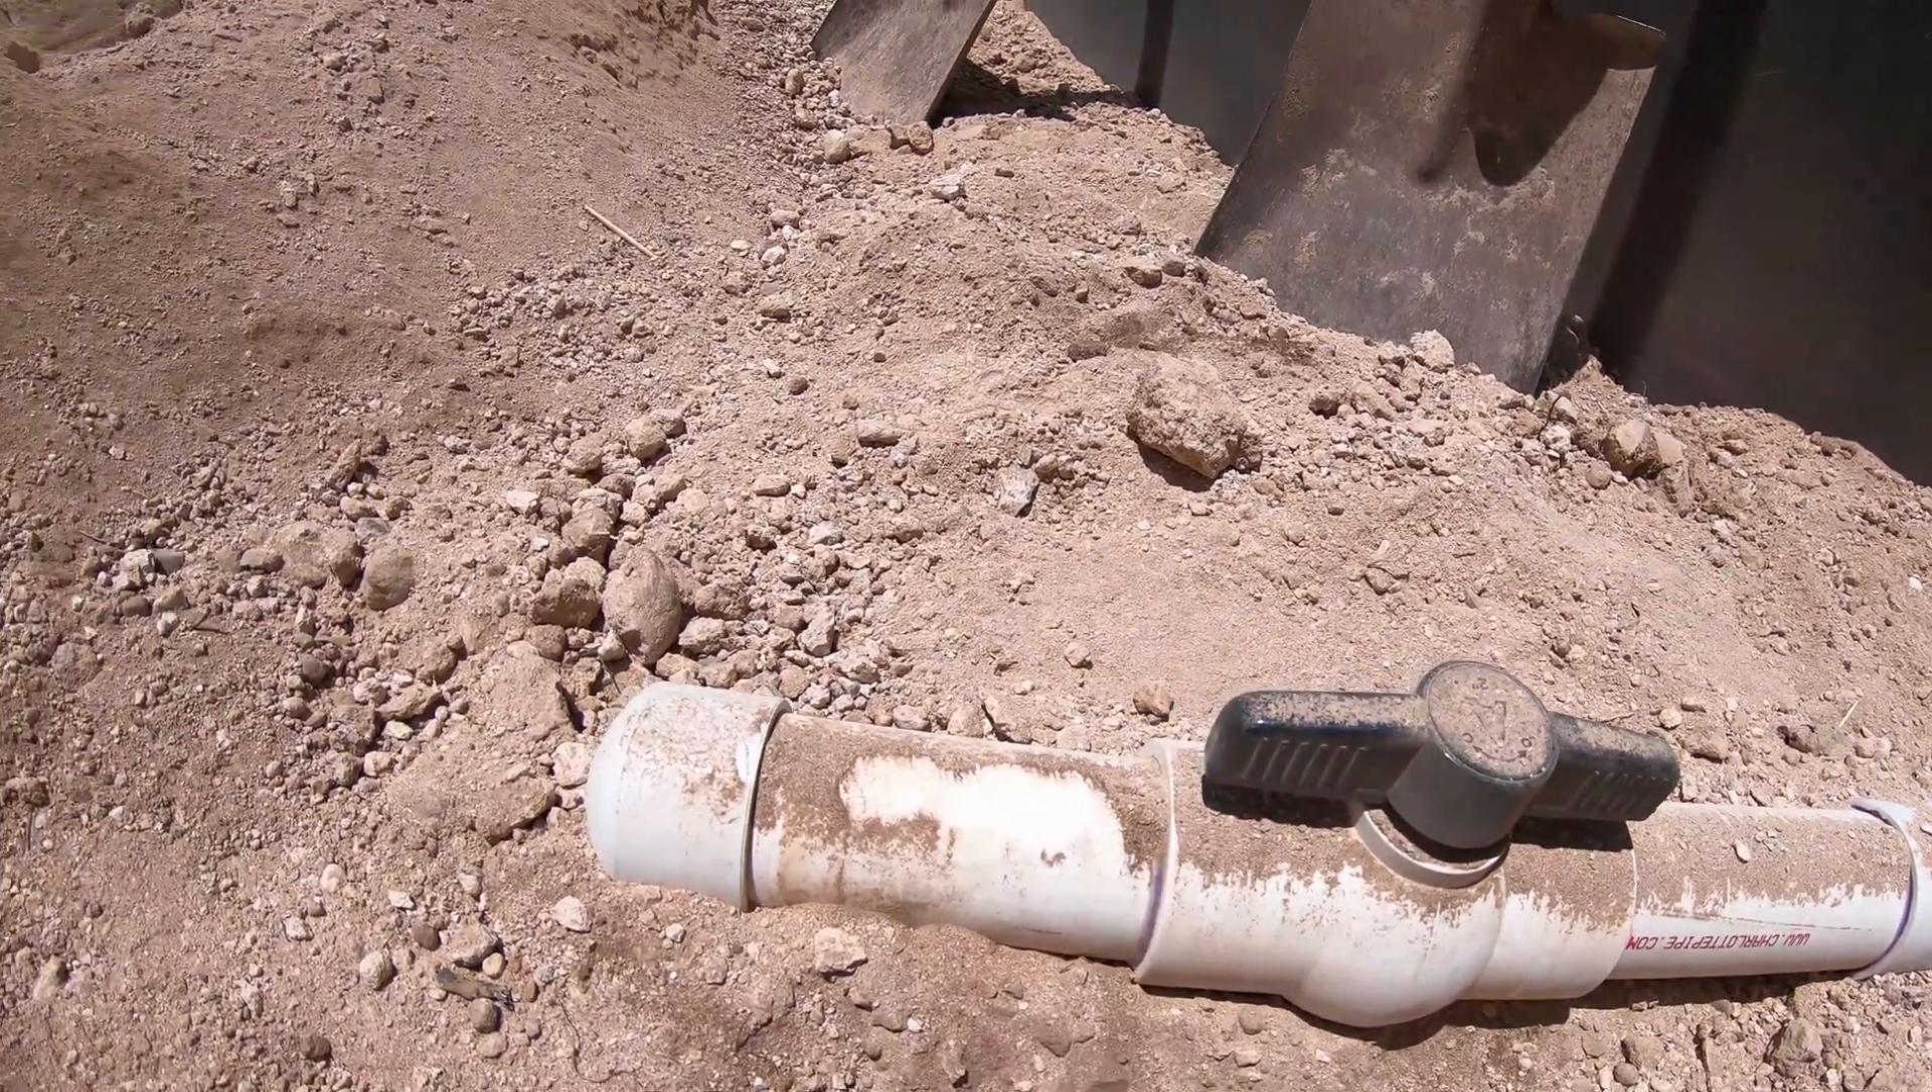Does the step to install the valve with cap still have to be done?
No.